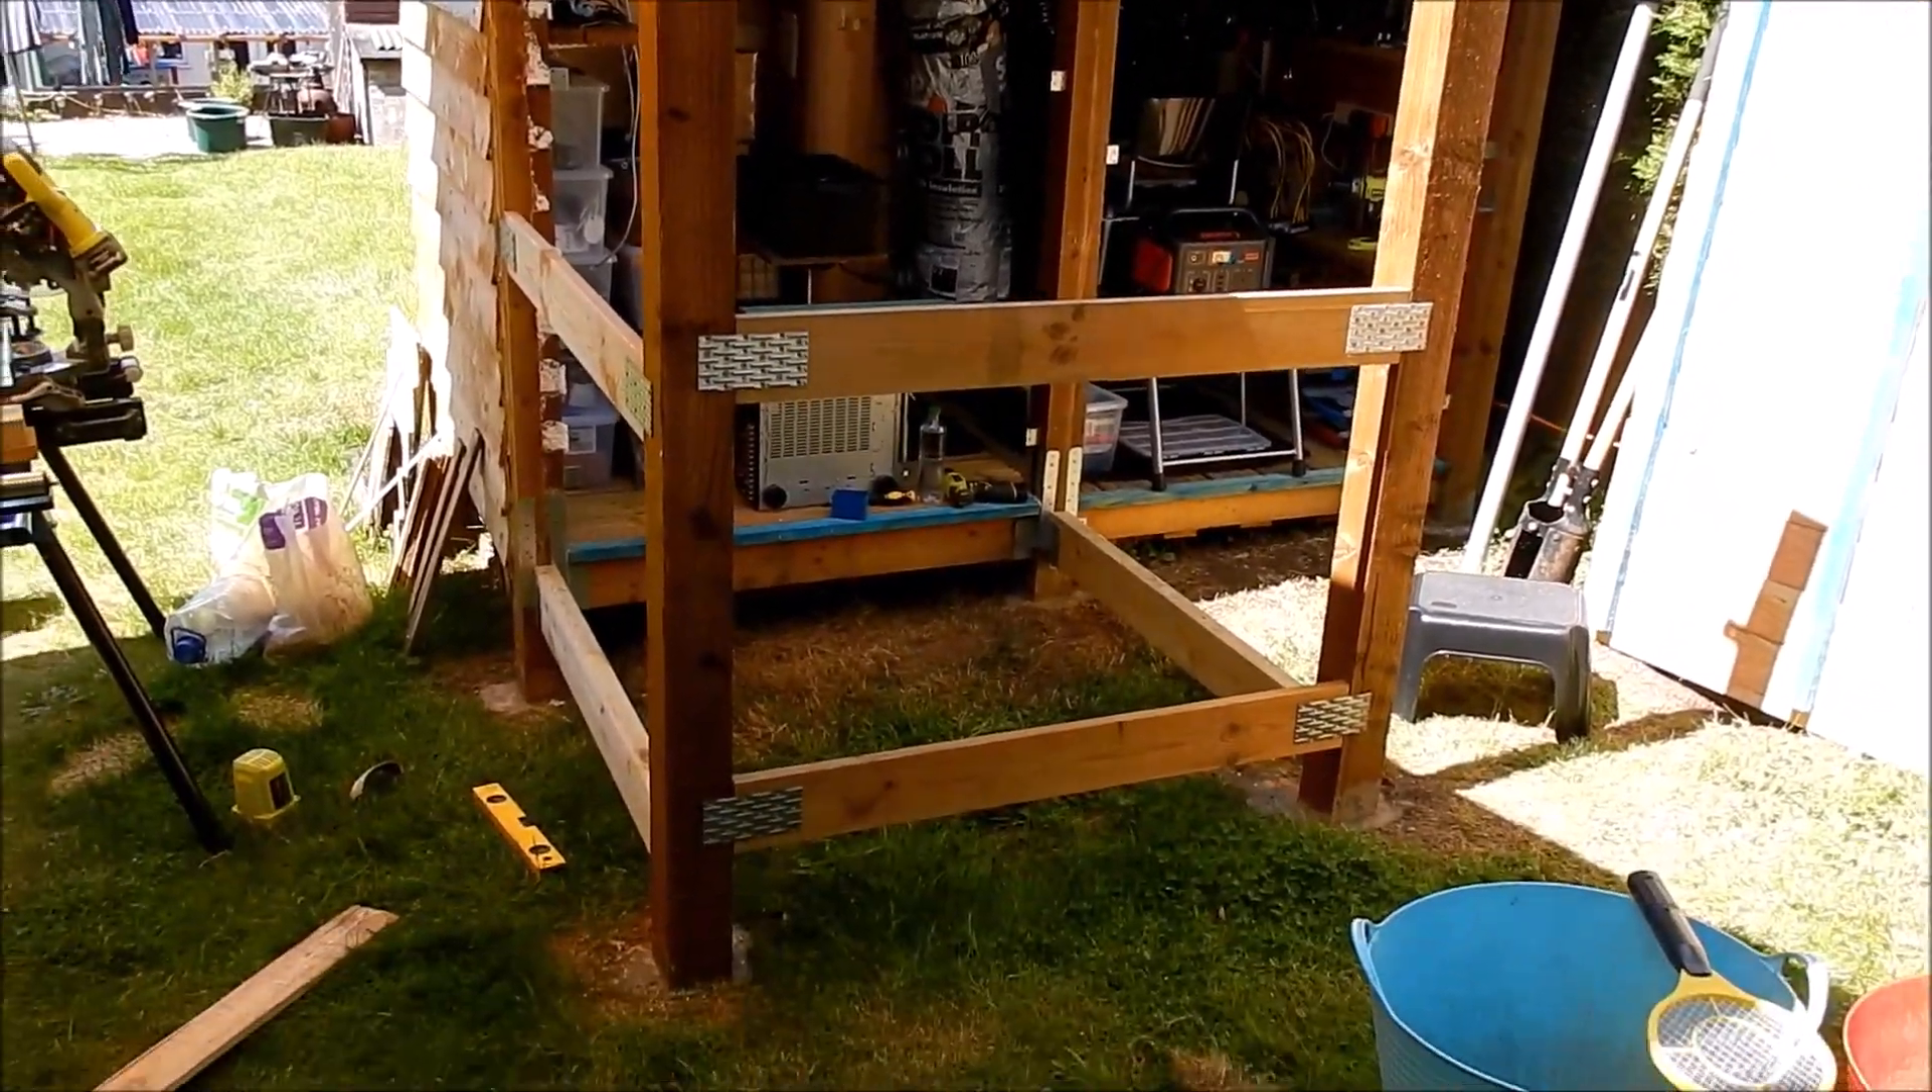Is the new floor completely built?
No.